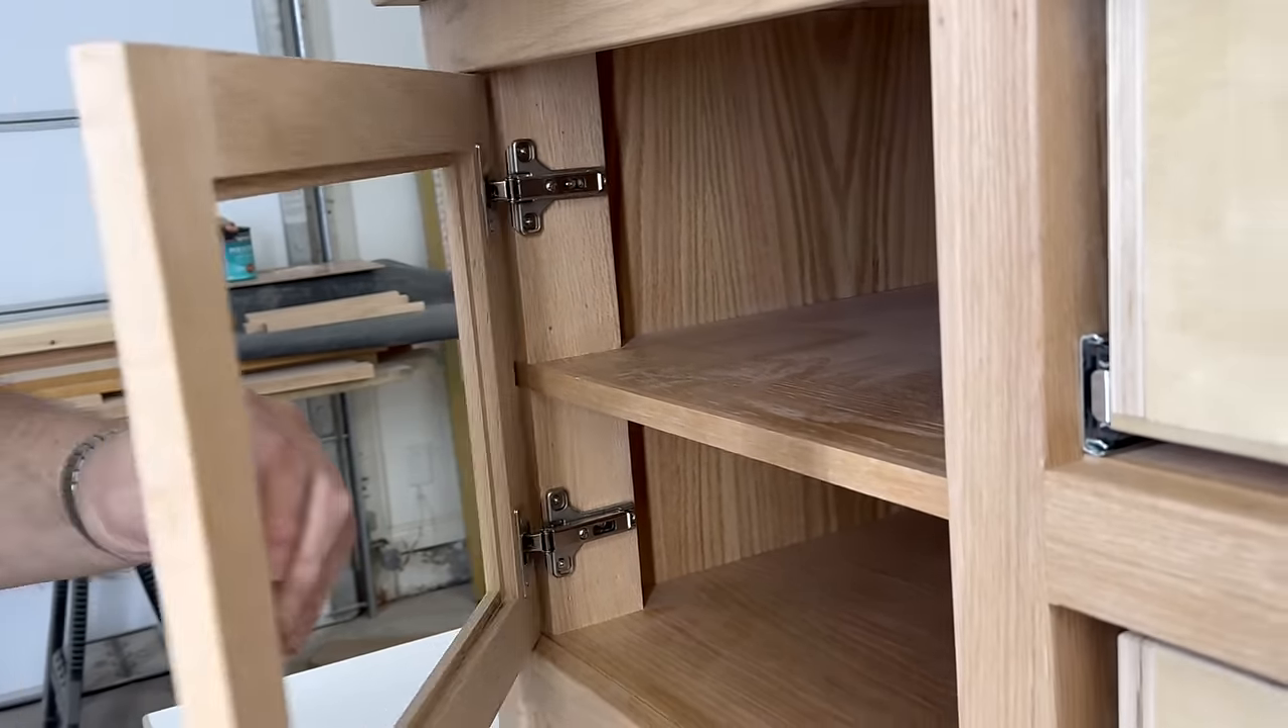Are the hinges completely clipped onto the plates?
Yes.